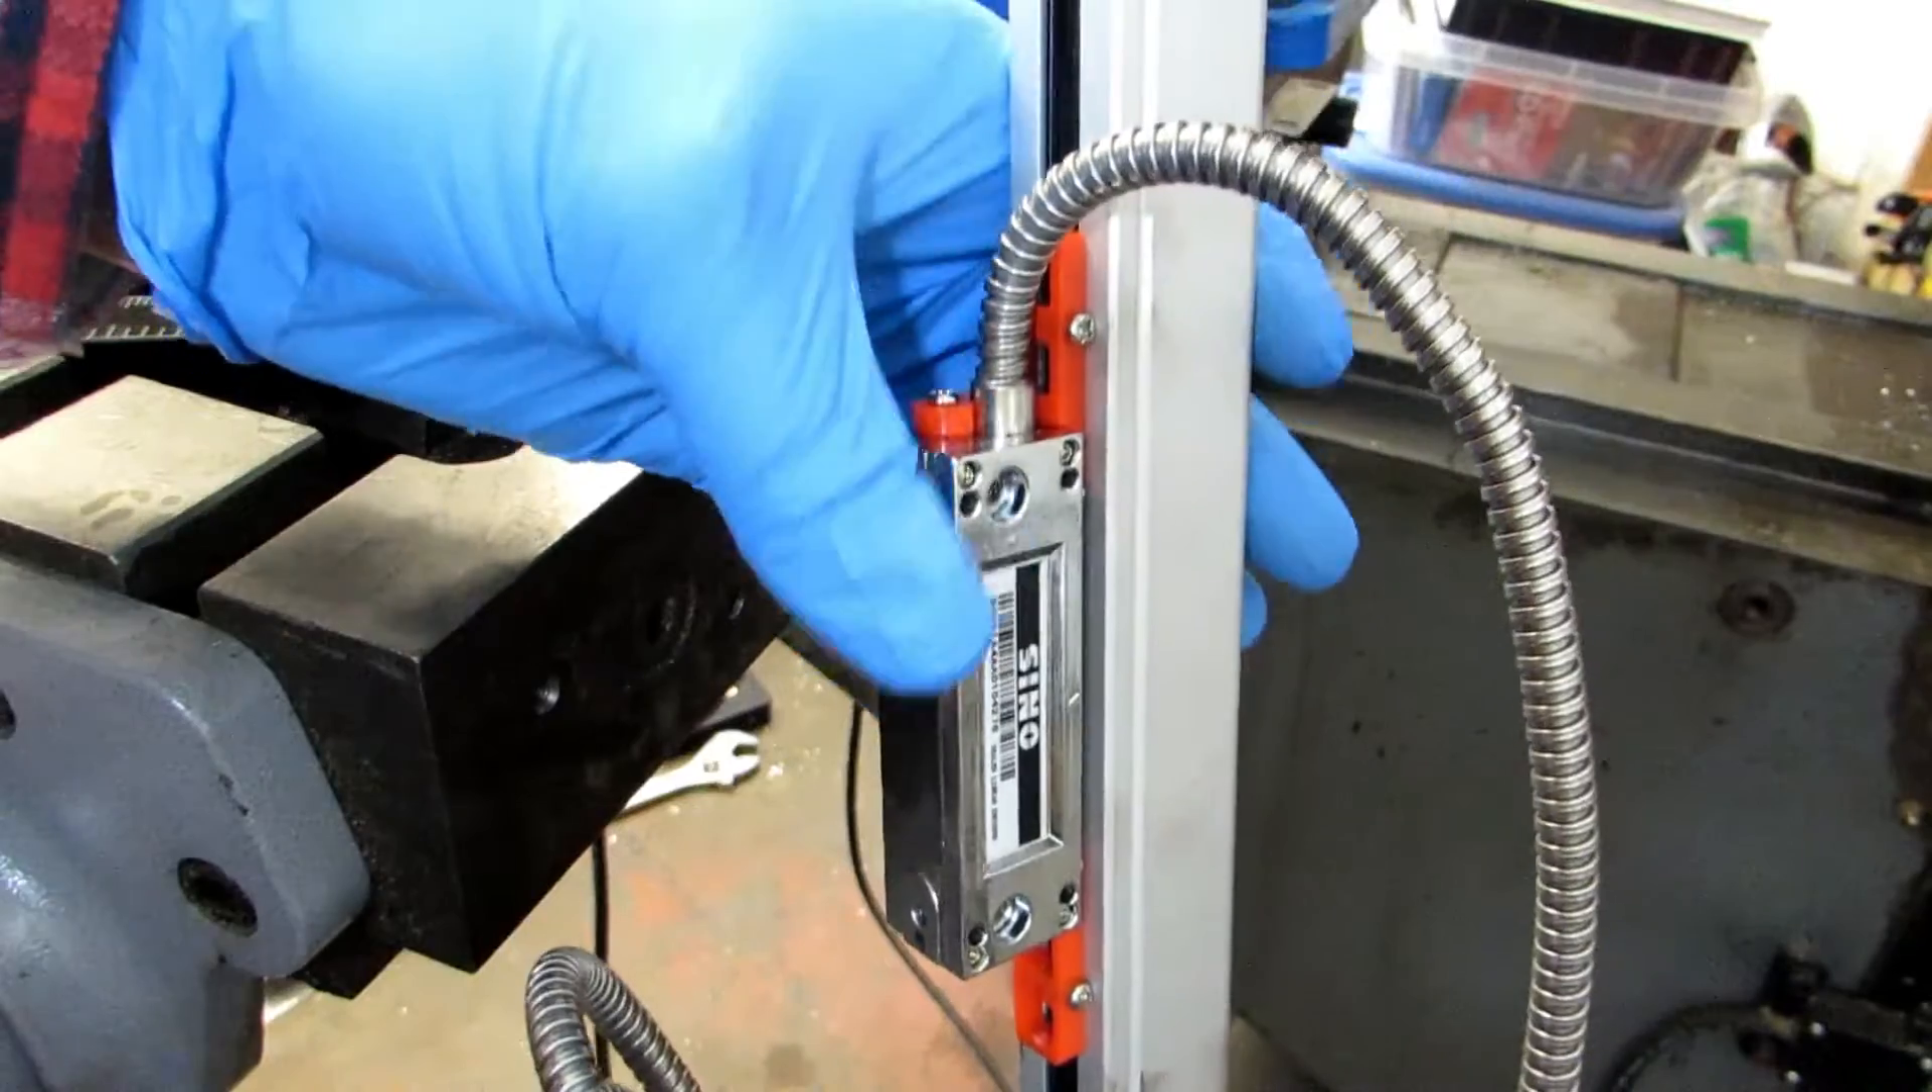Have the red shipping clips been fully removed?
No.